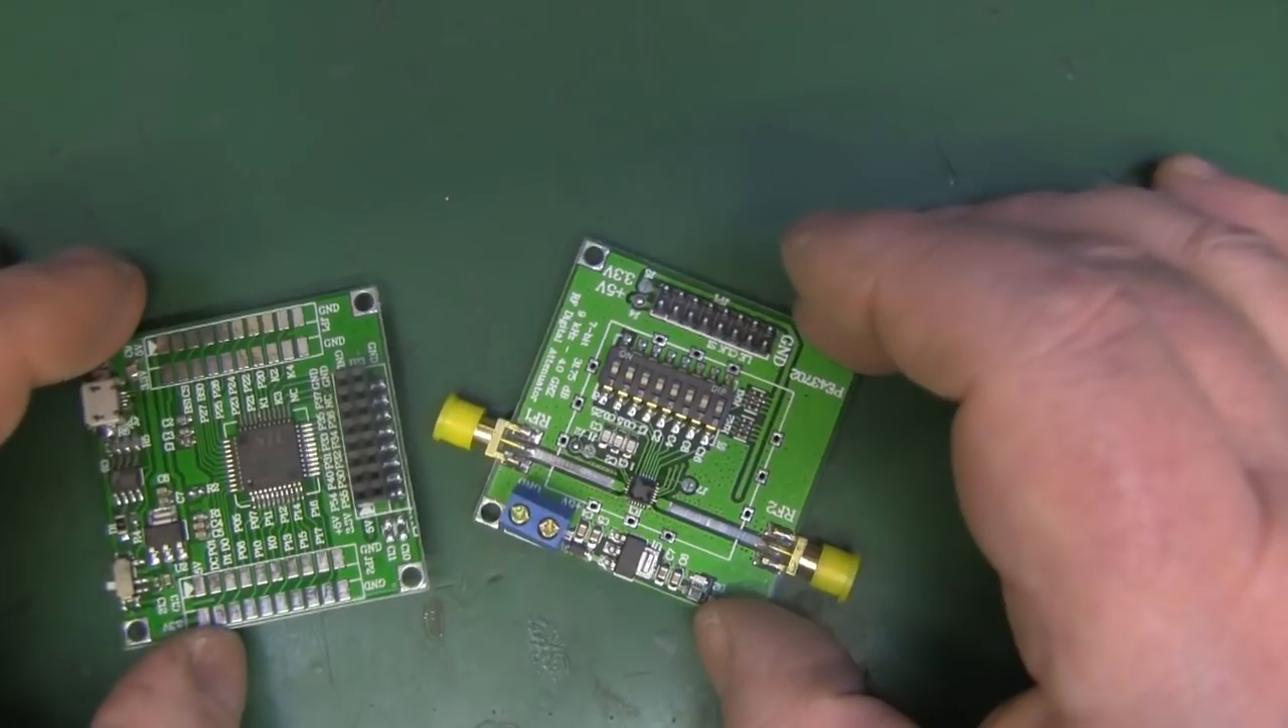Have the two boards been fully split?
Yes.